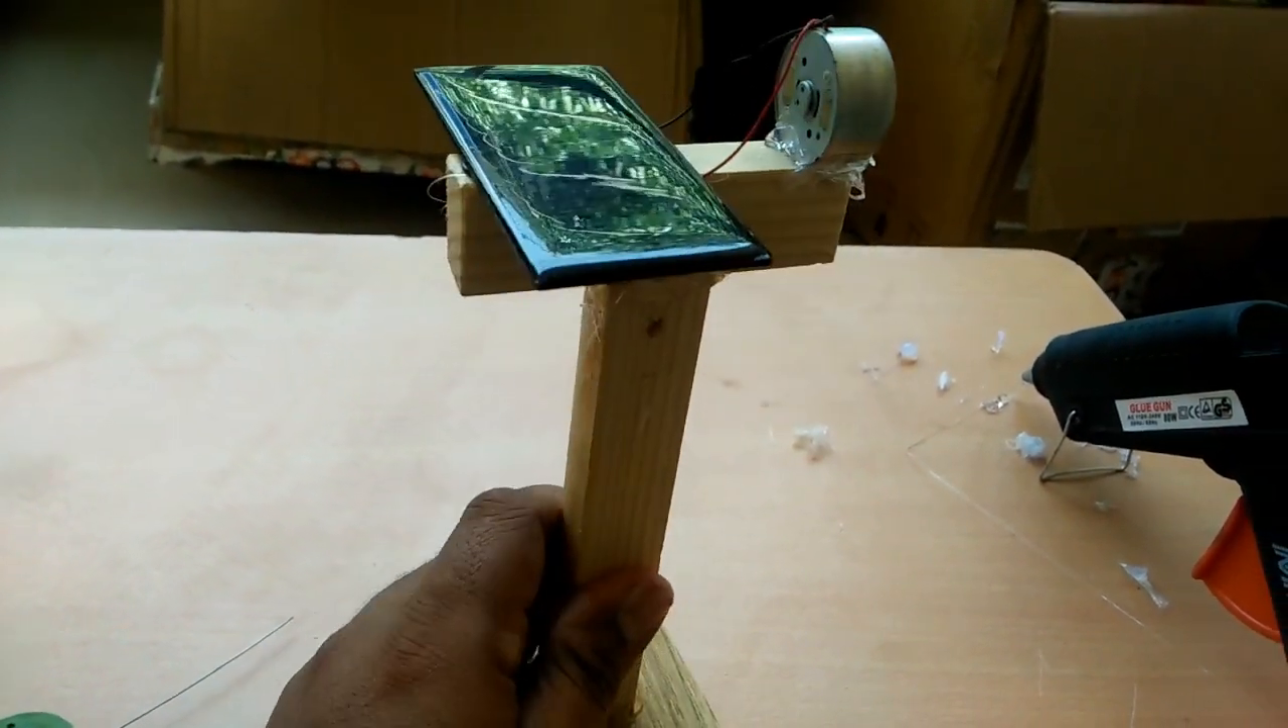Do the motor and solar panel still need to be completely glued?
No.